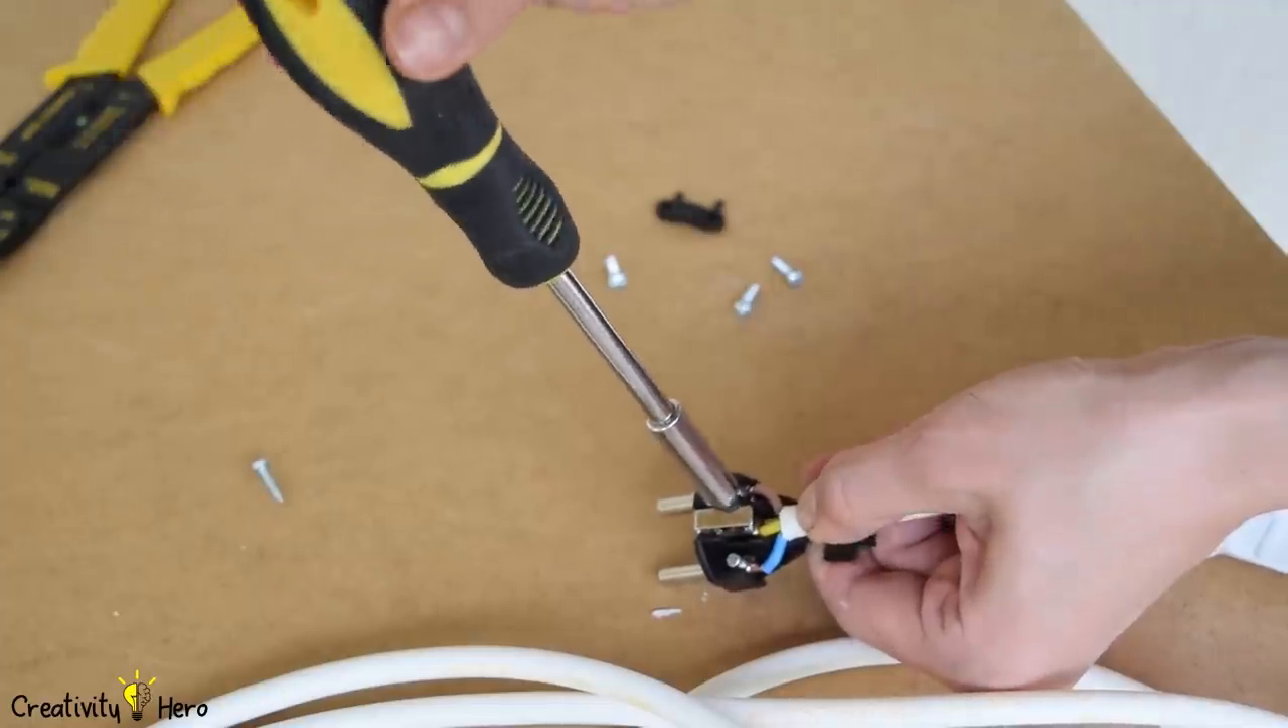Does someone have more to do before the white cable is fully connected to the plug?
Yes.